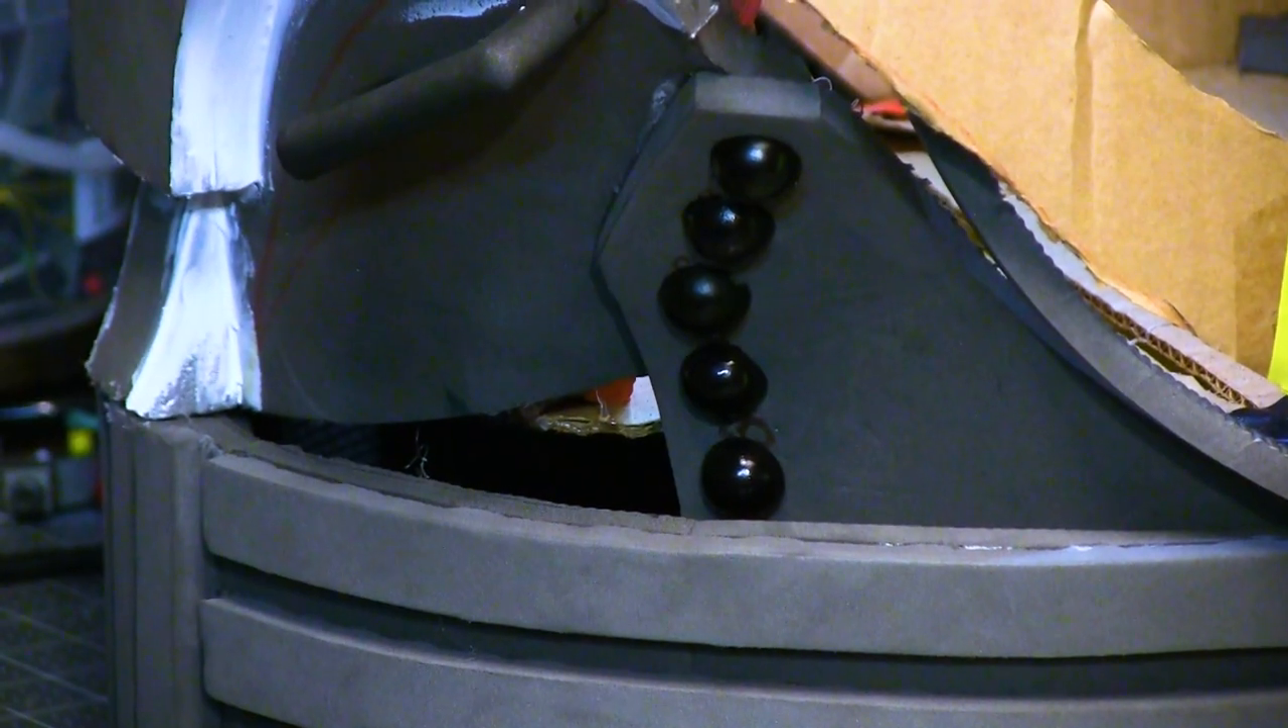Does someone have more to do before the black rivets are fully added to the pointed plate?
No.